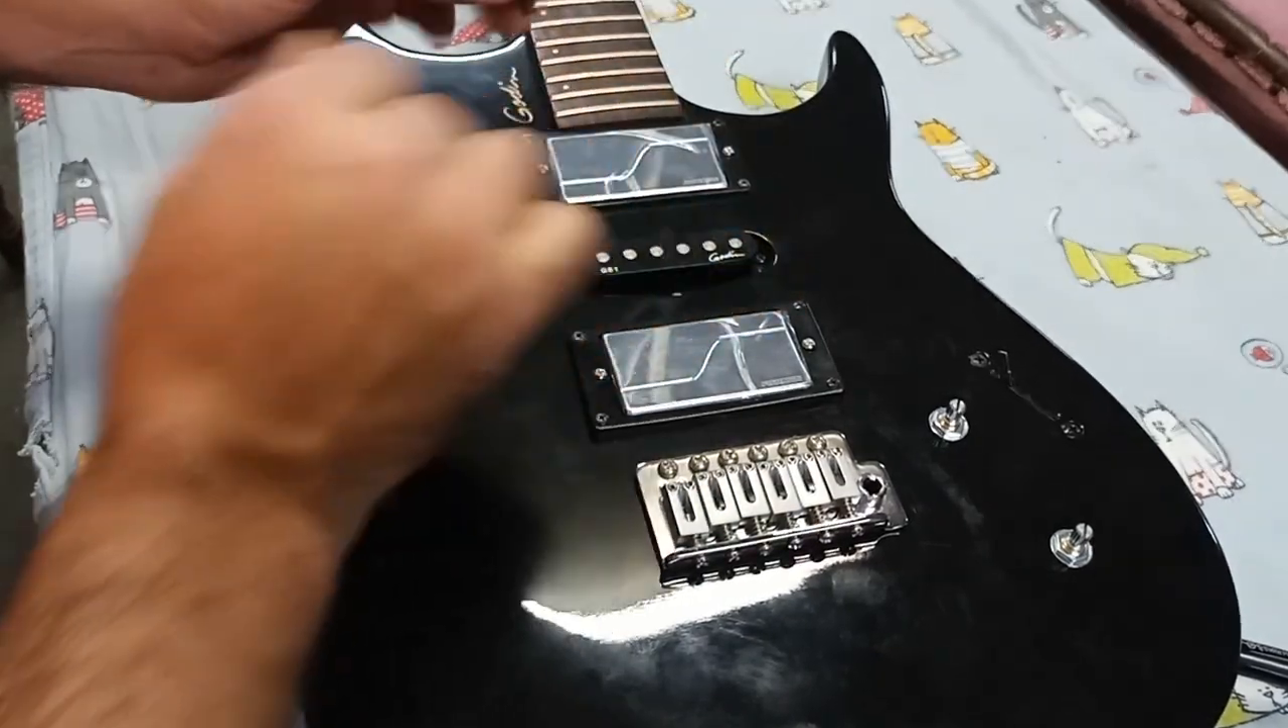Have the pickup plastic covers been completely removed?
No.